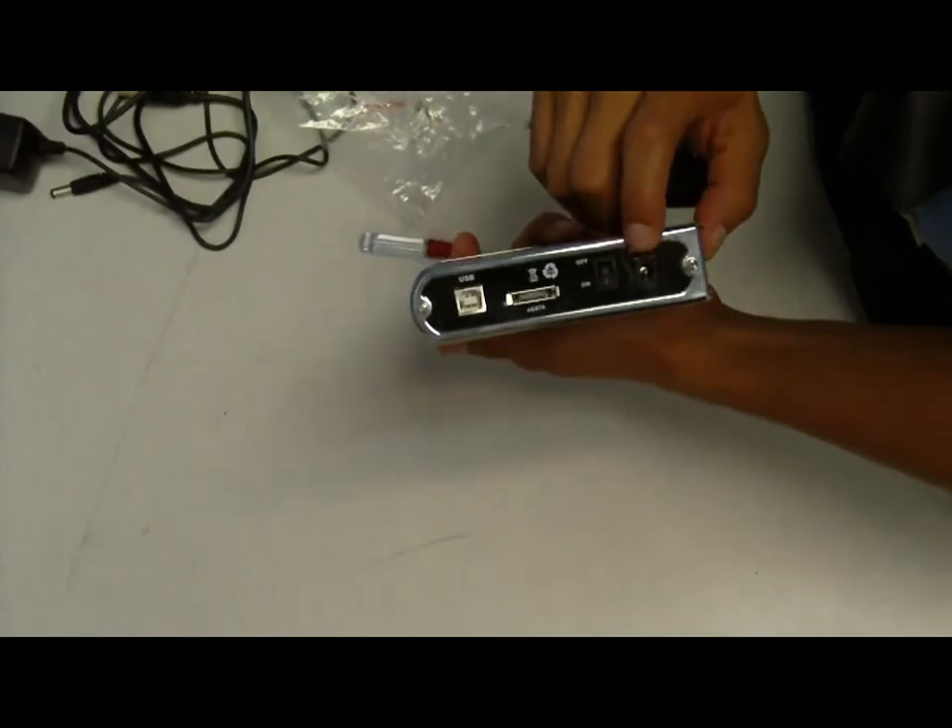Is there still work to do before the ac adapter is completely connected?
Yes.